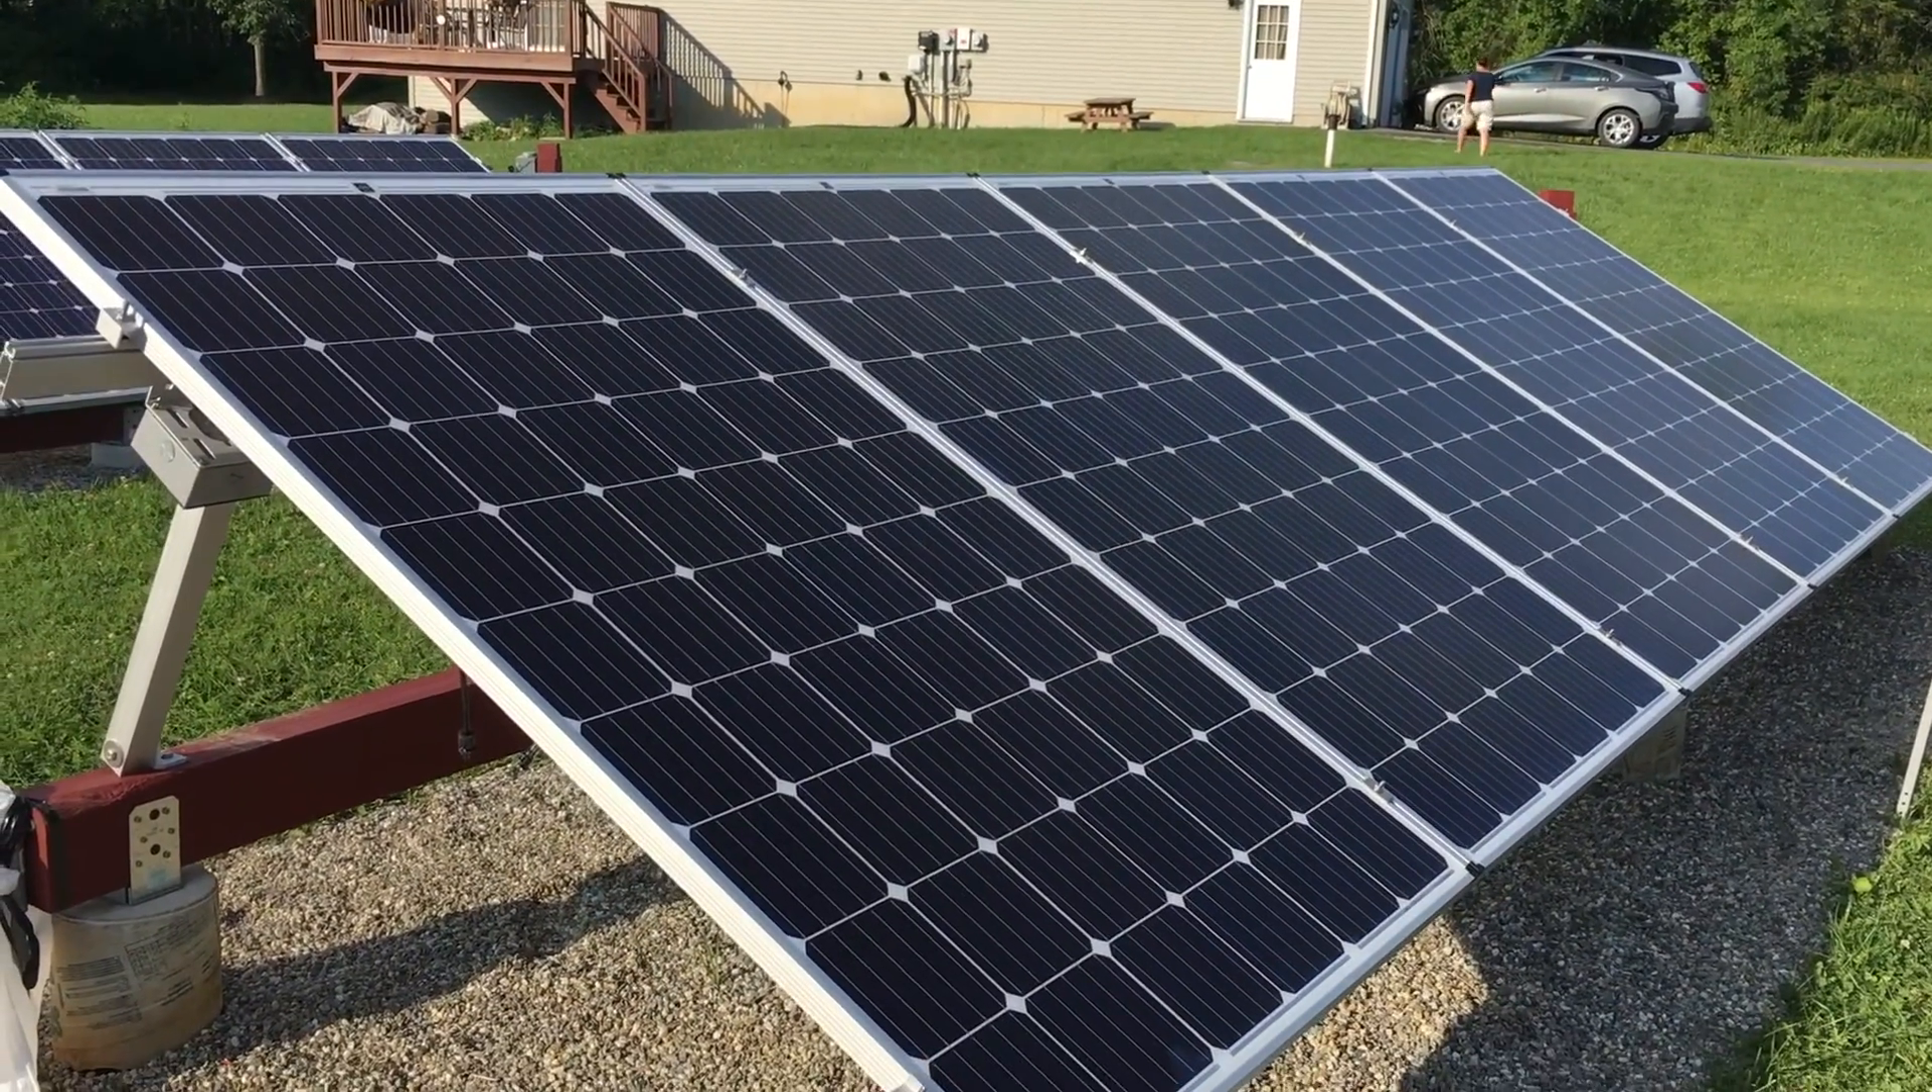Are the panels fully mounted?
Yes.